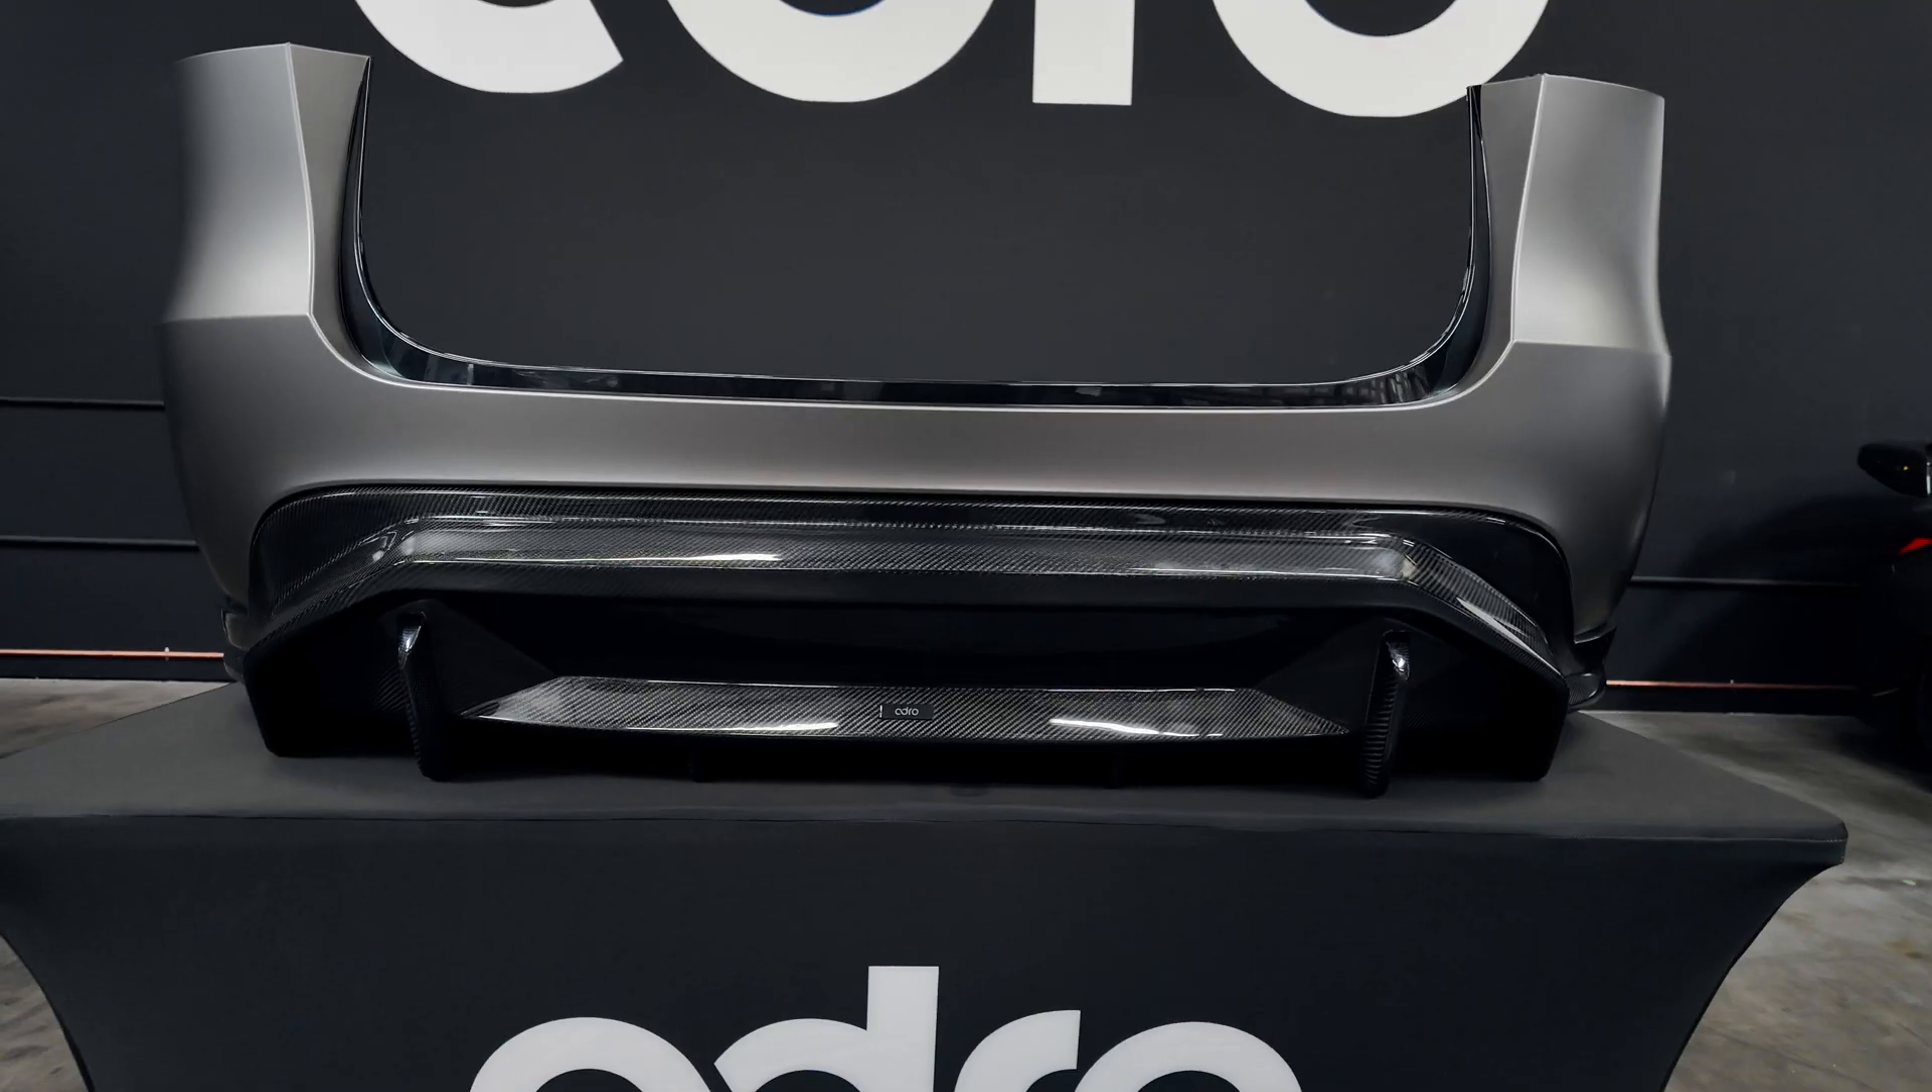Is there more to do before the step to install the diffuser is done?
No.